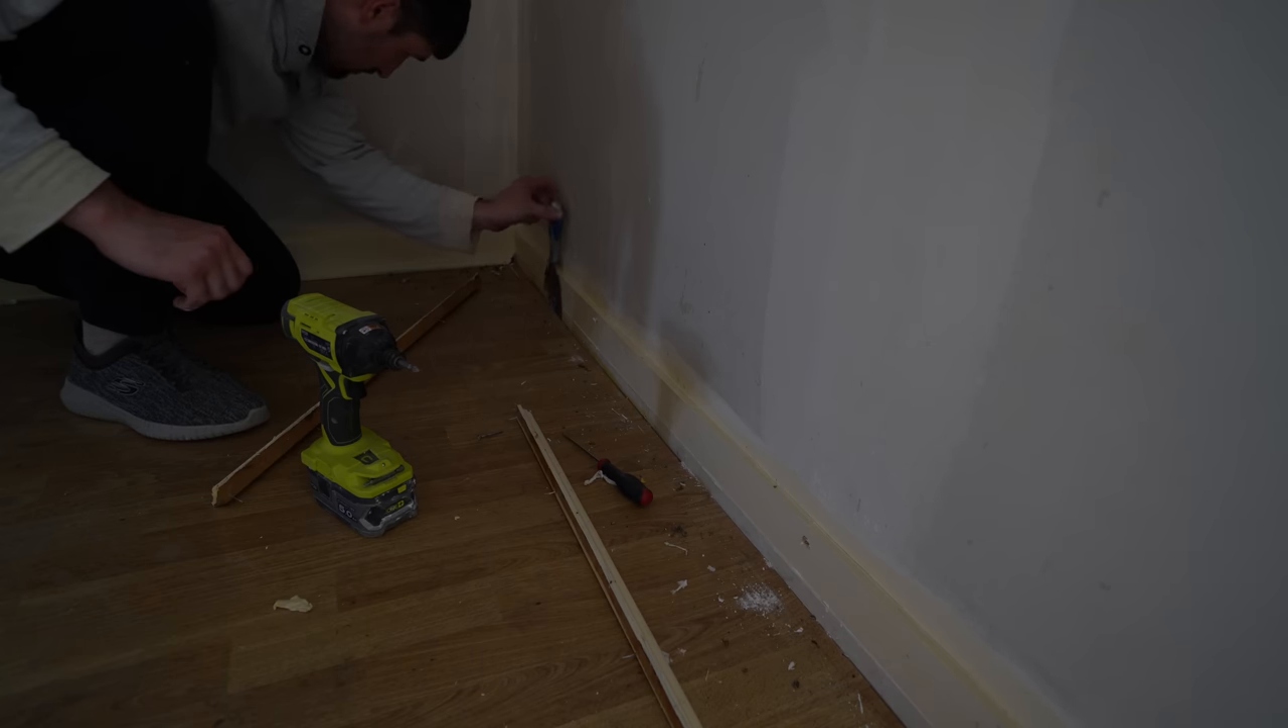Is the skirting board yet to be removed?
Yes.